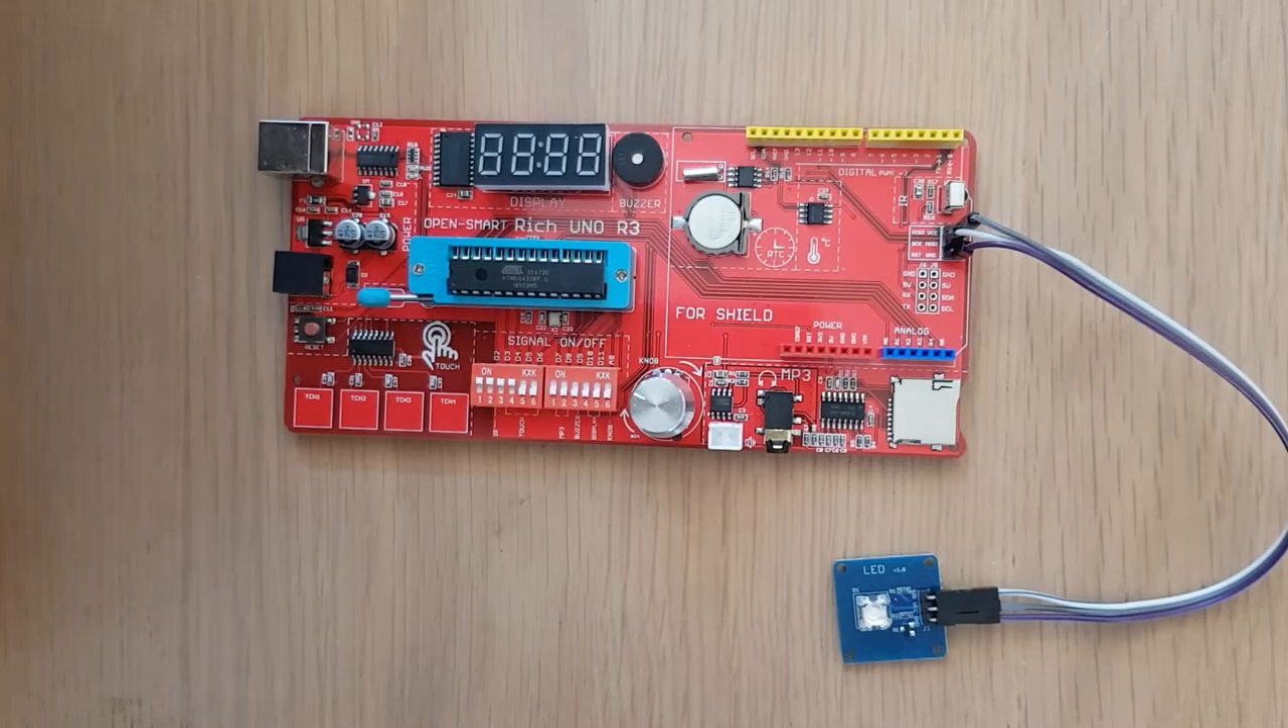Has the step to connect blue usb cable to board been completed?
No.